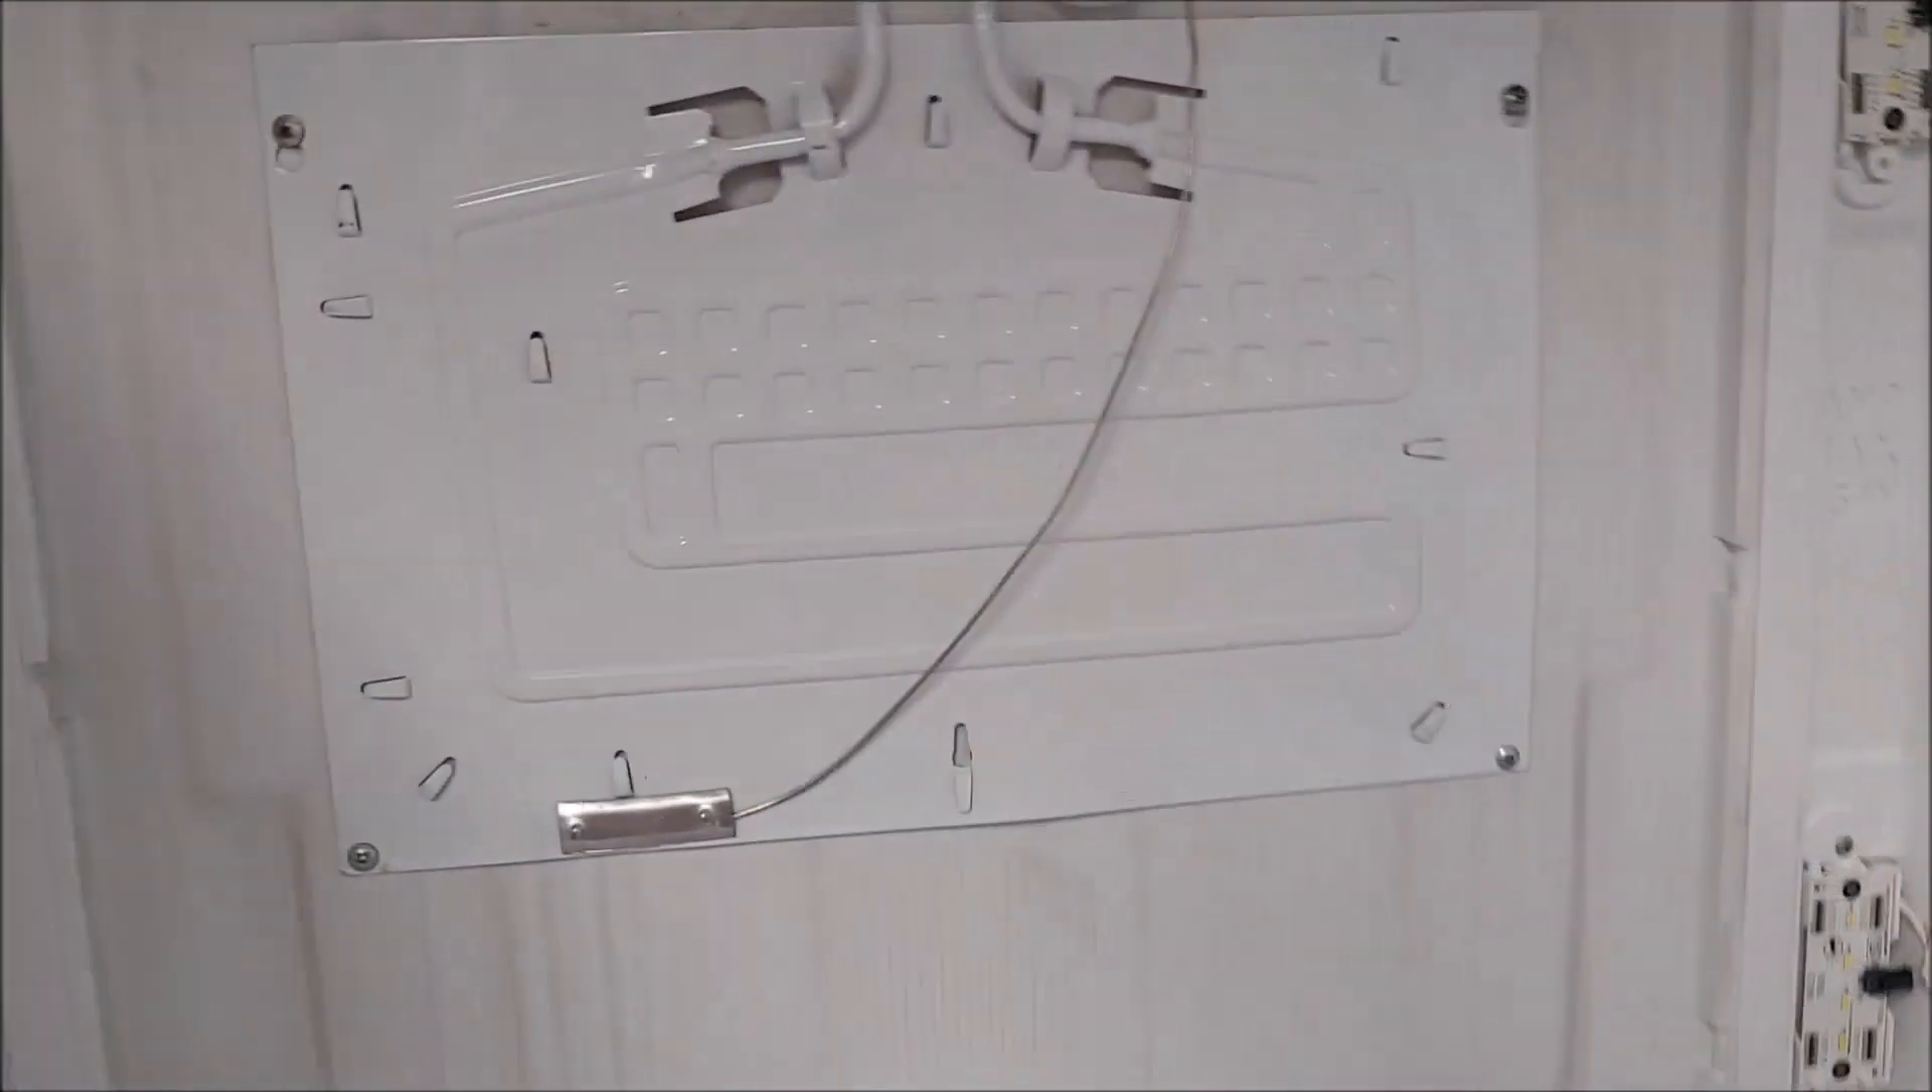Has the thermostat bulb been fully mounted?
Yes.